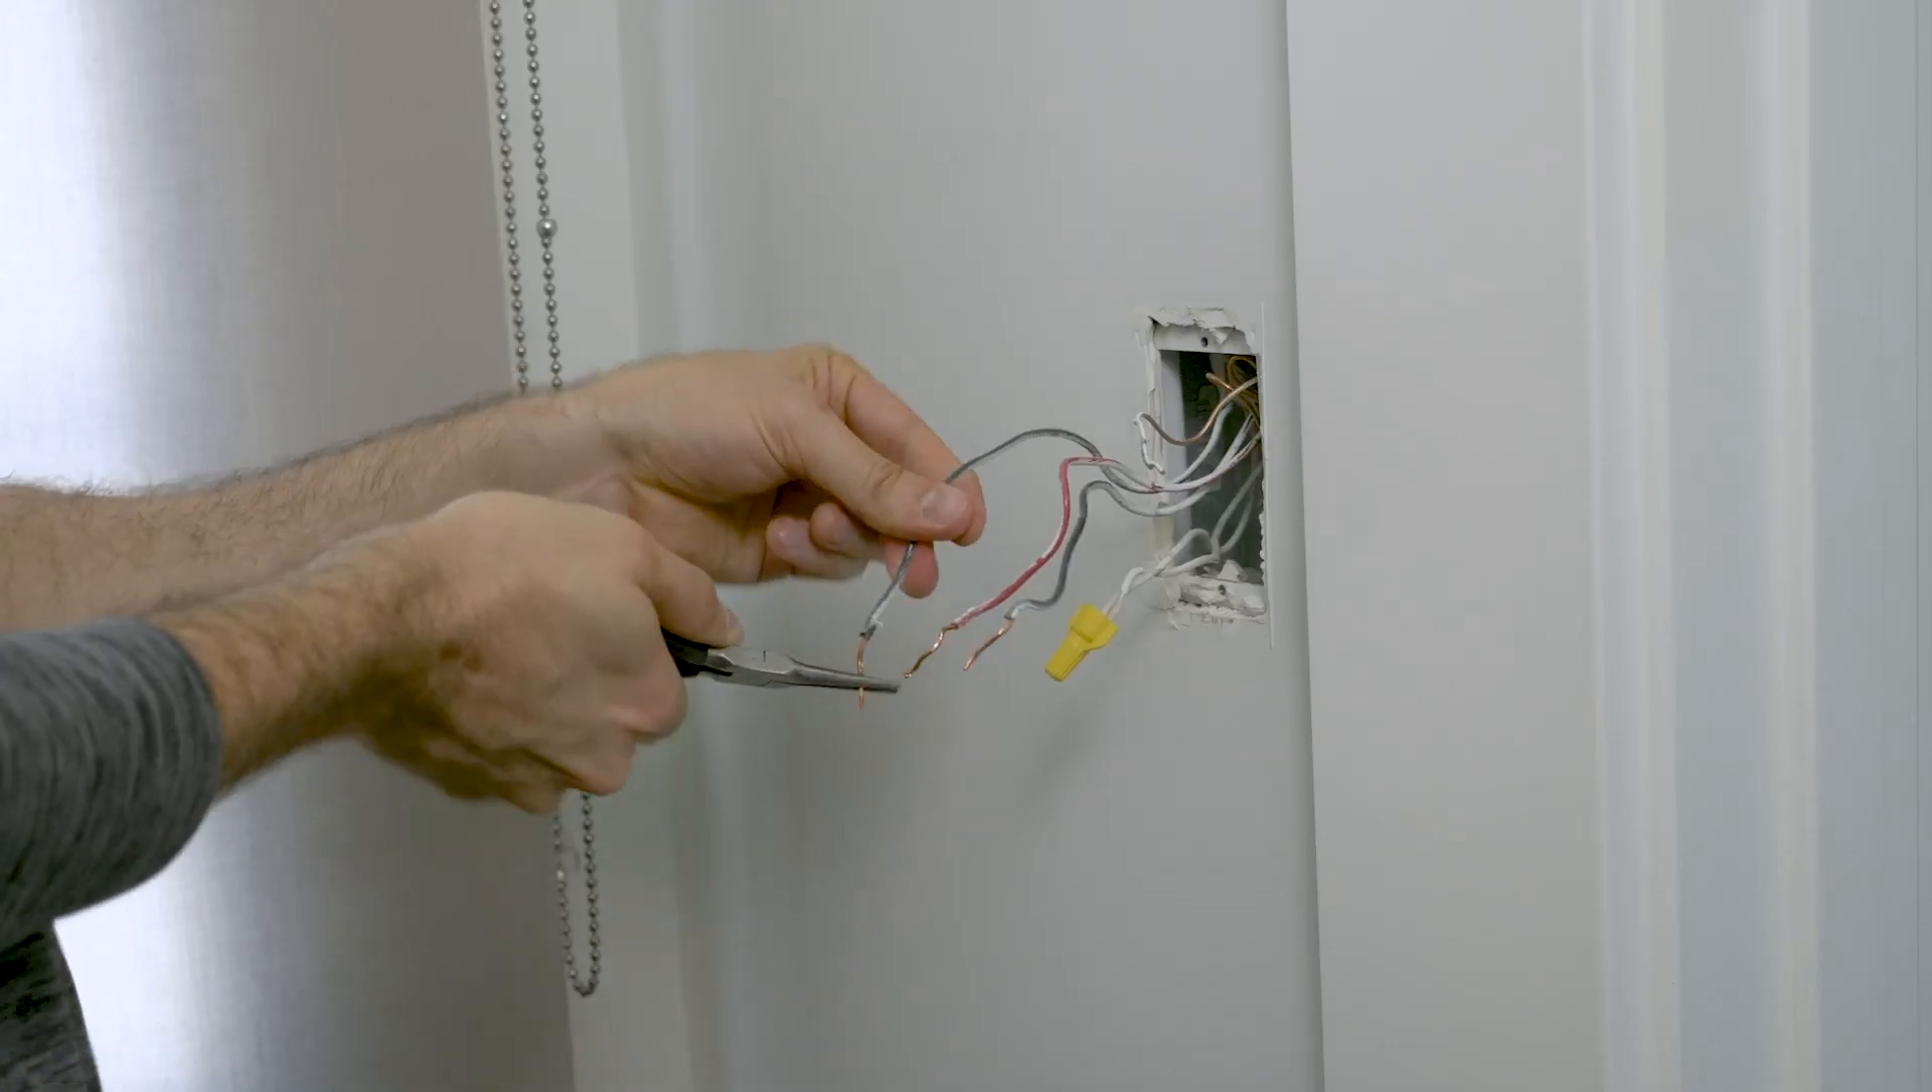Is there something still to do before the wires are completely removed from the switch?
No.